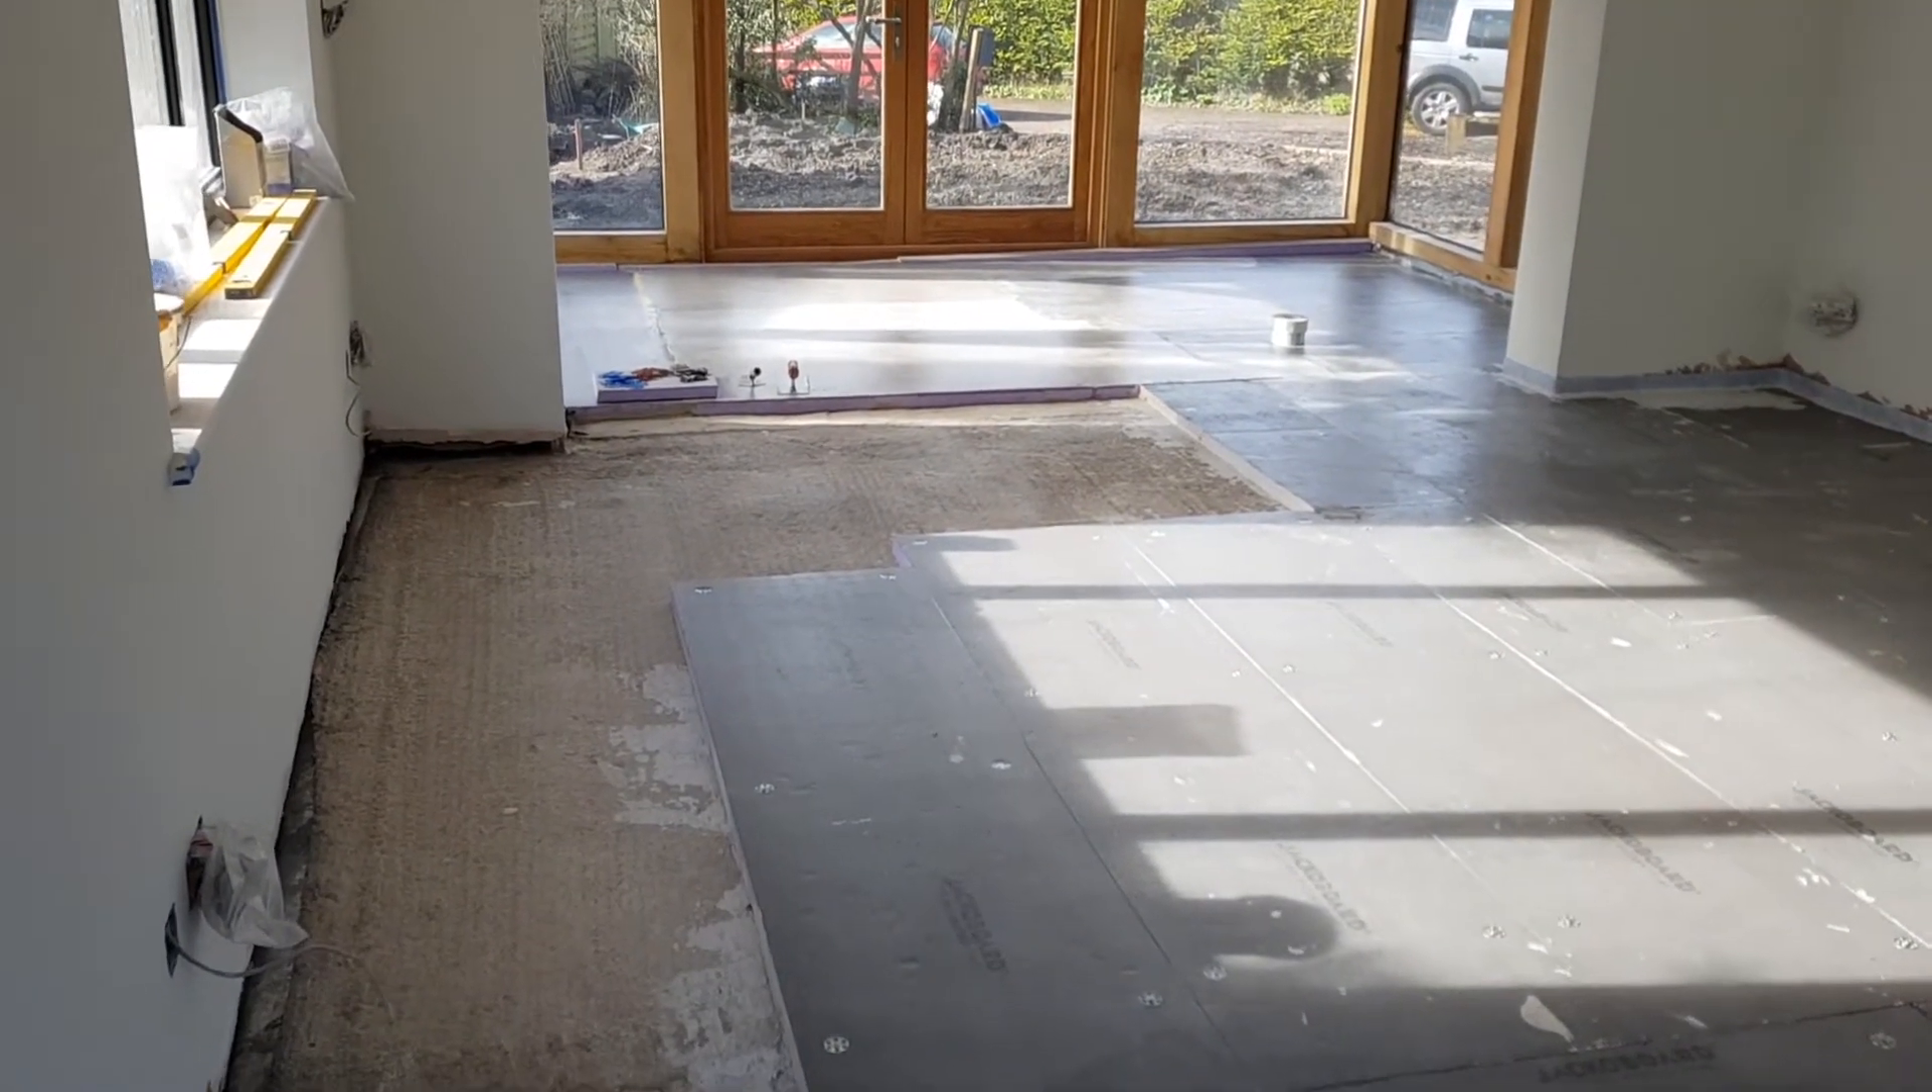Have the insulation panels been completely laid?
No.